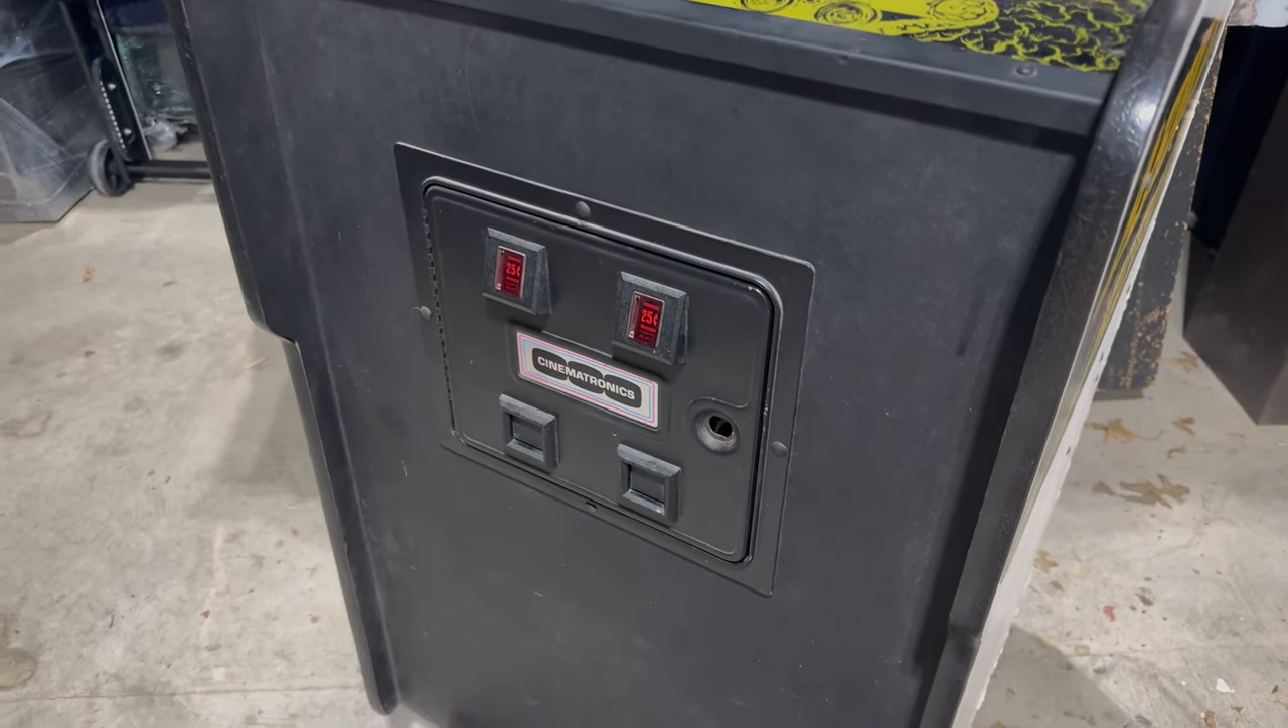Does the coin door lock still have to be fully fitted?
Yes.